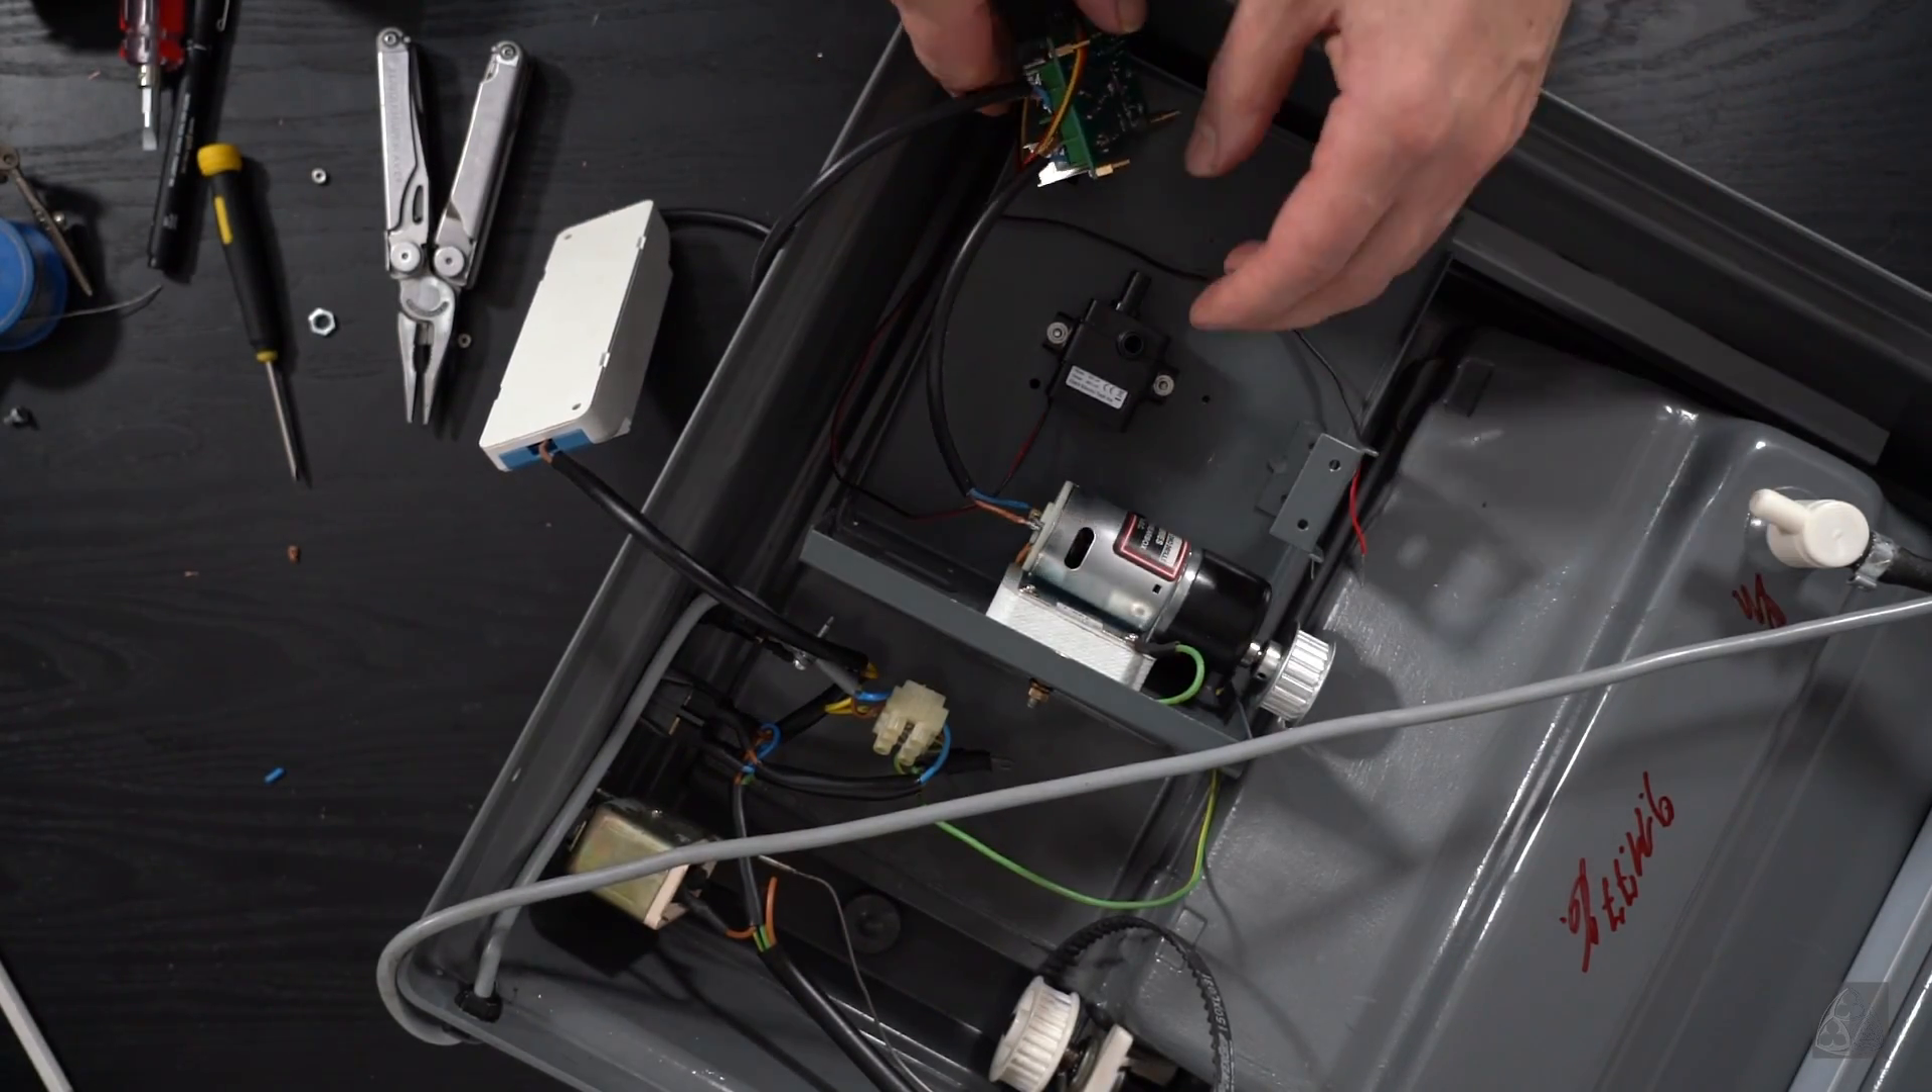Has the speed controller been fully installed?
No.